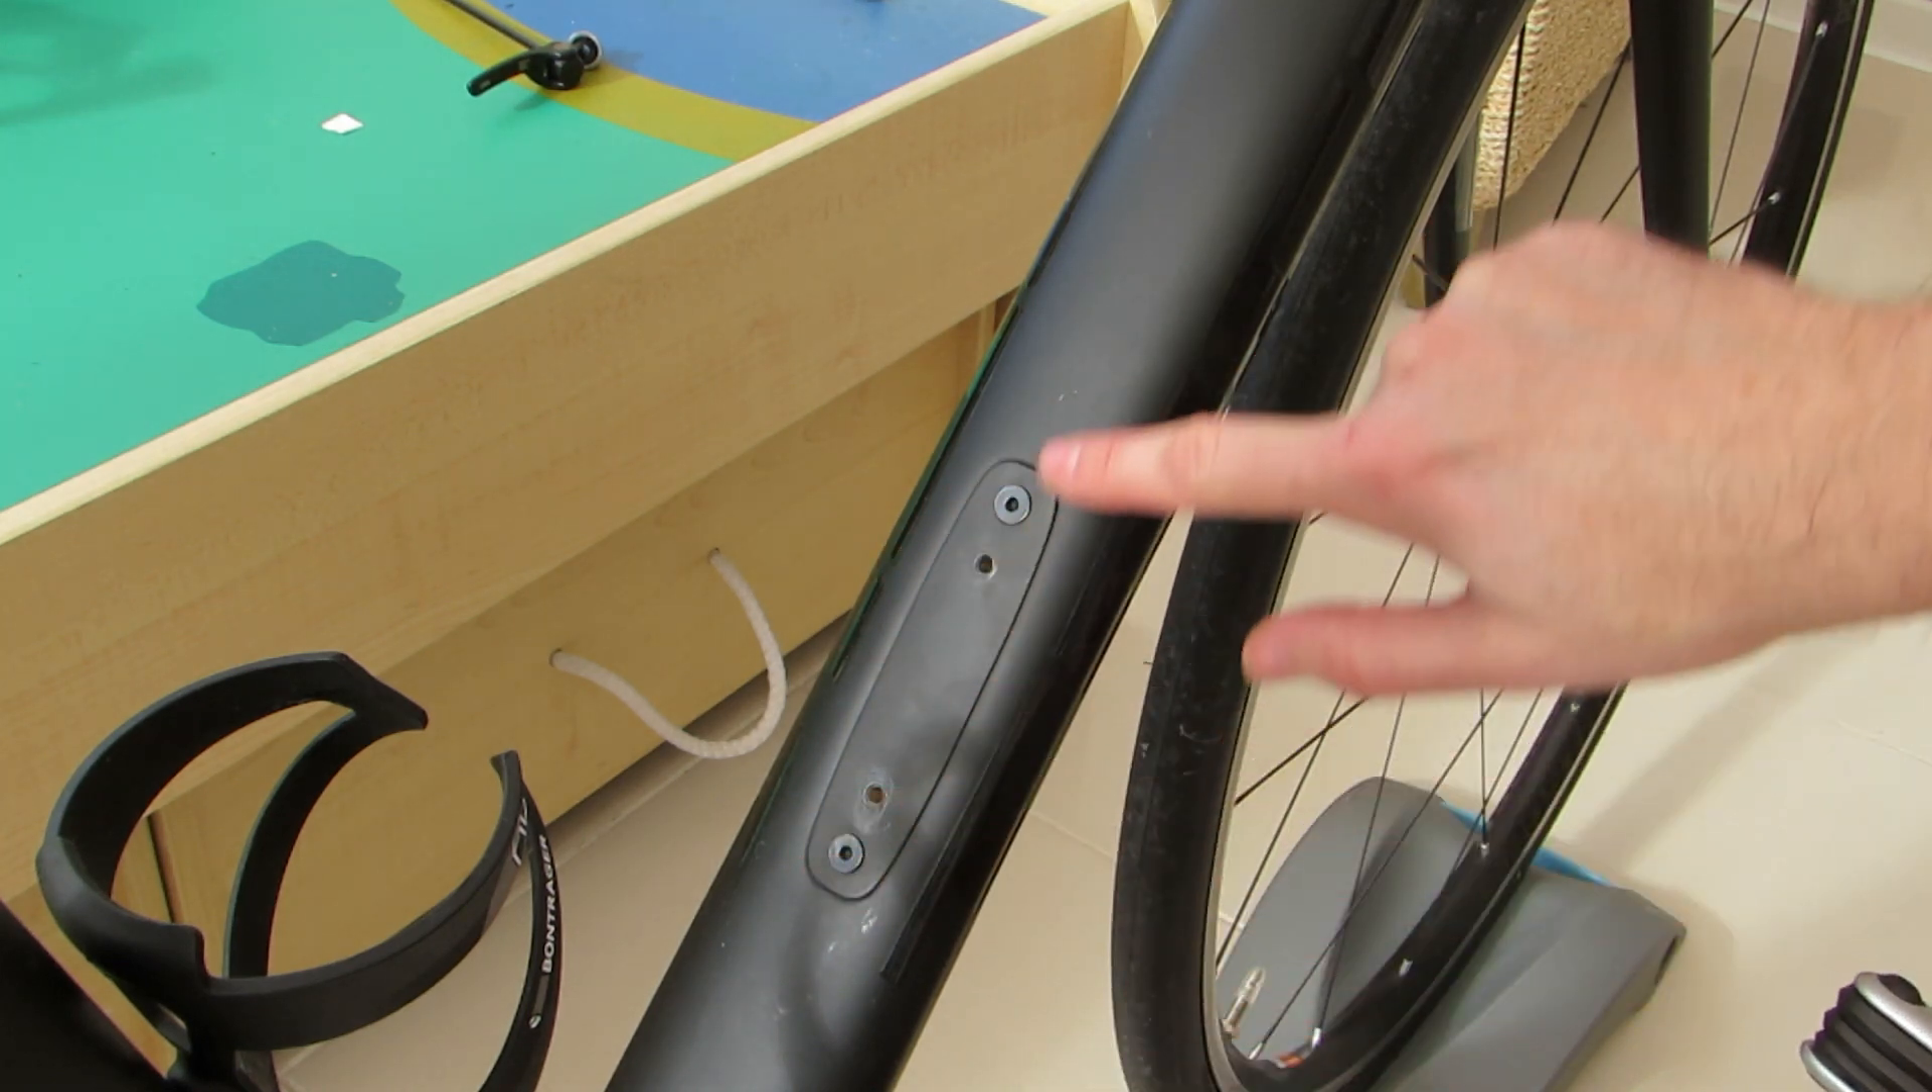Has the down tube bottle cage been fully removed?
Yes.